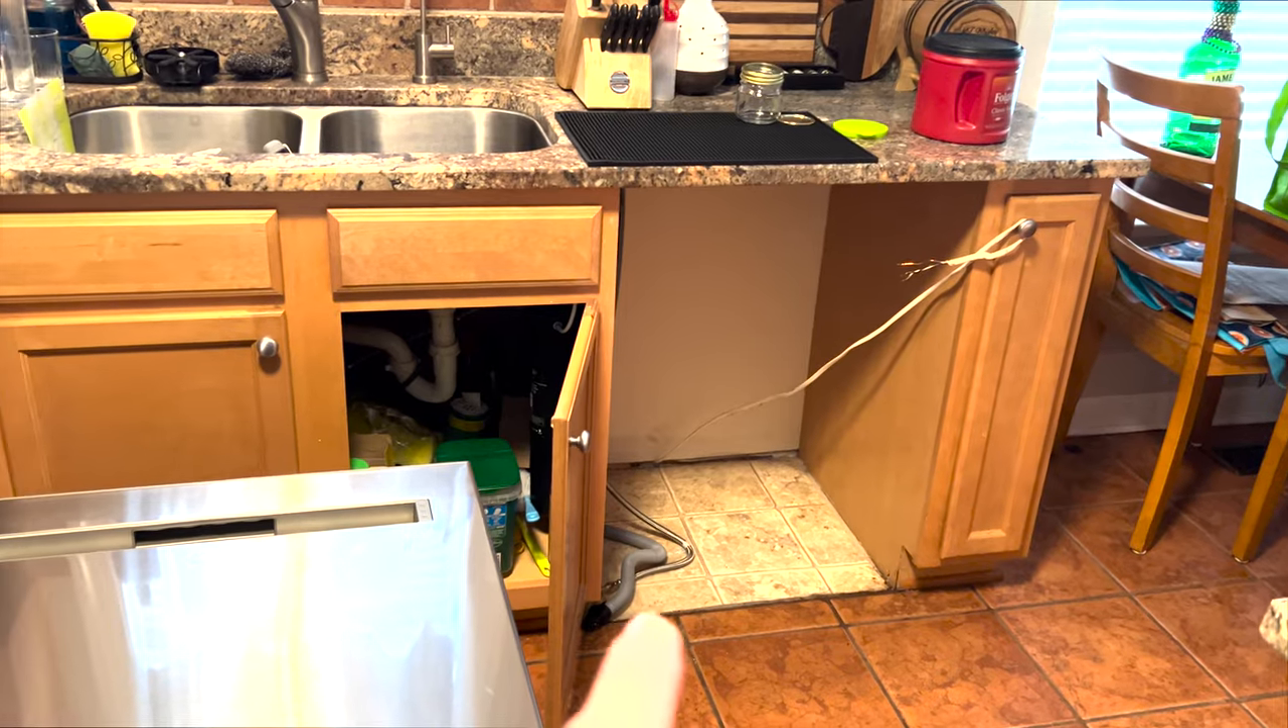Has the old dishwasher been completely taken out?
Yes.